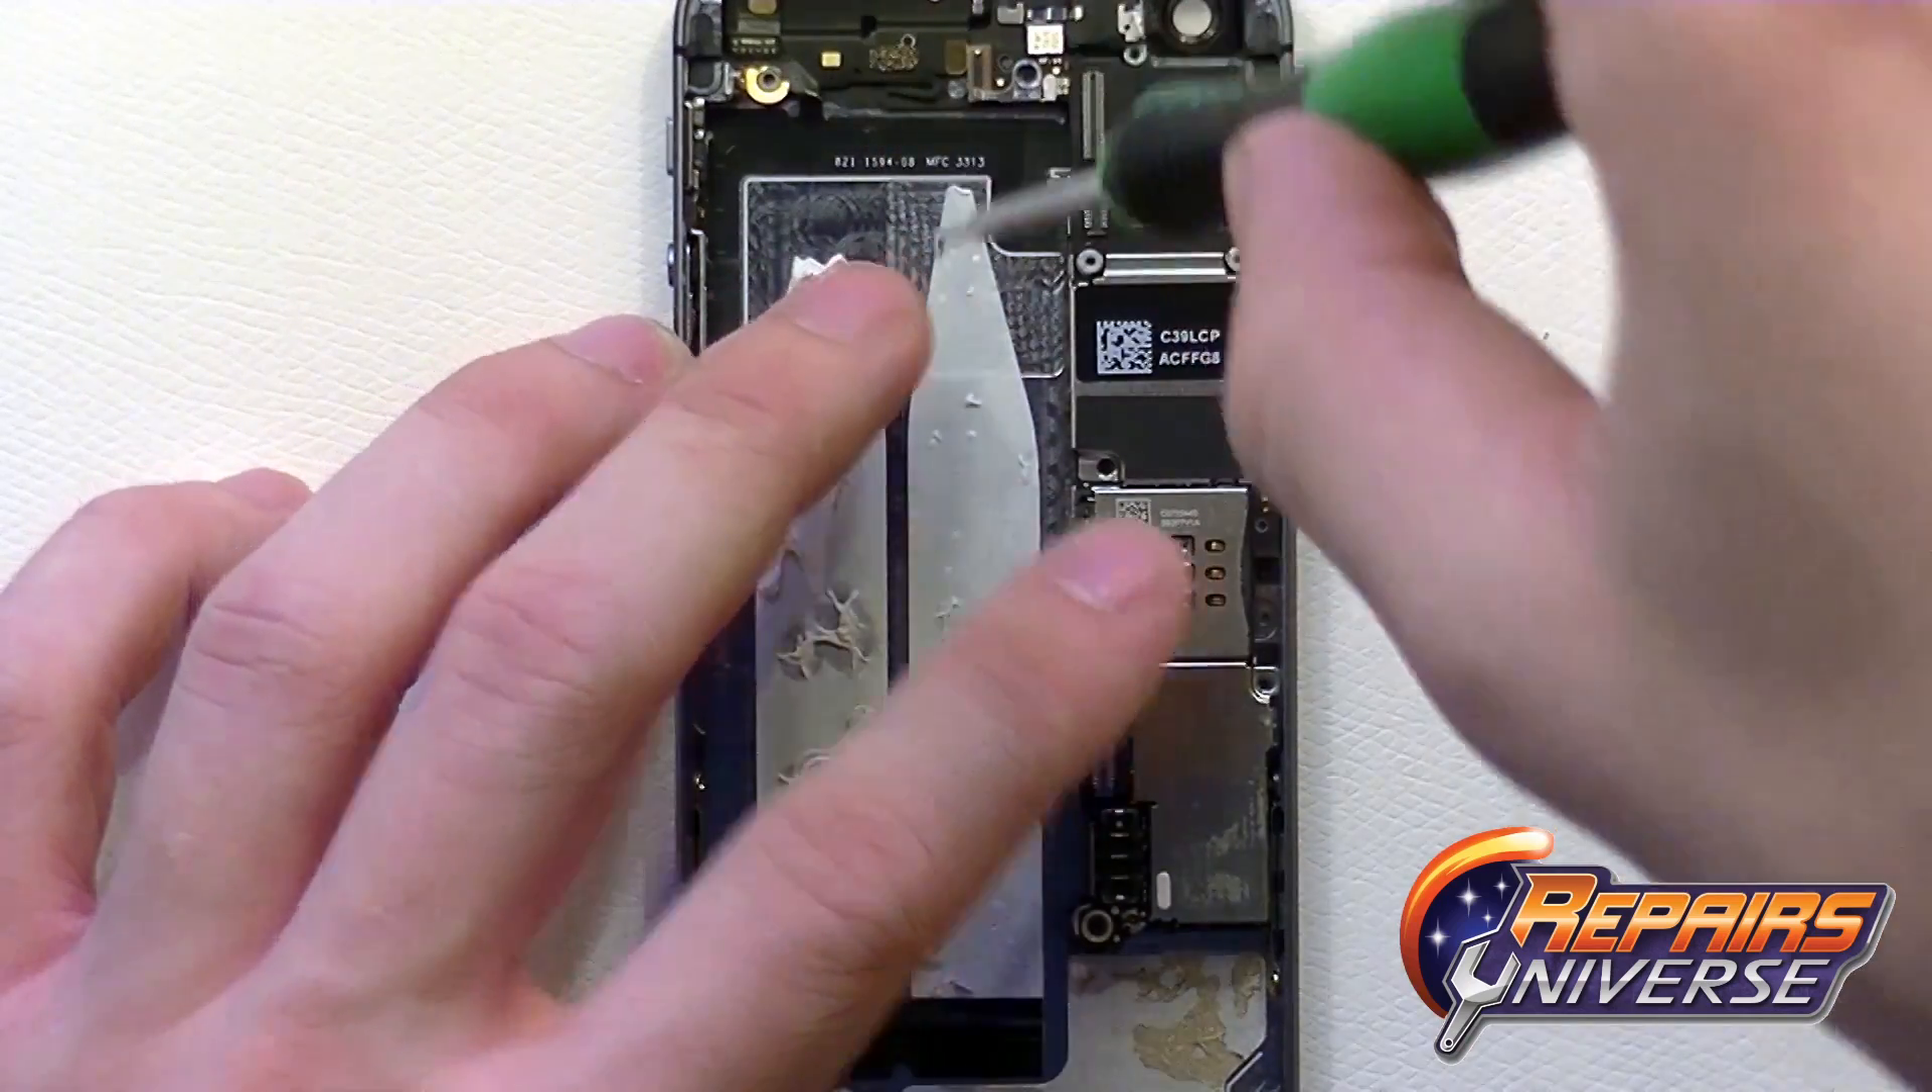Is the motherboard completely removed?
No.